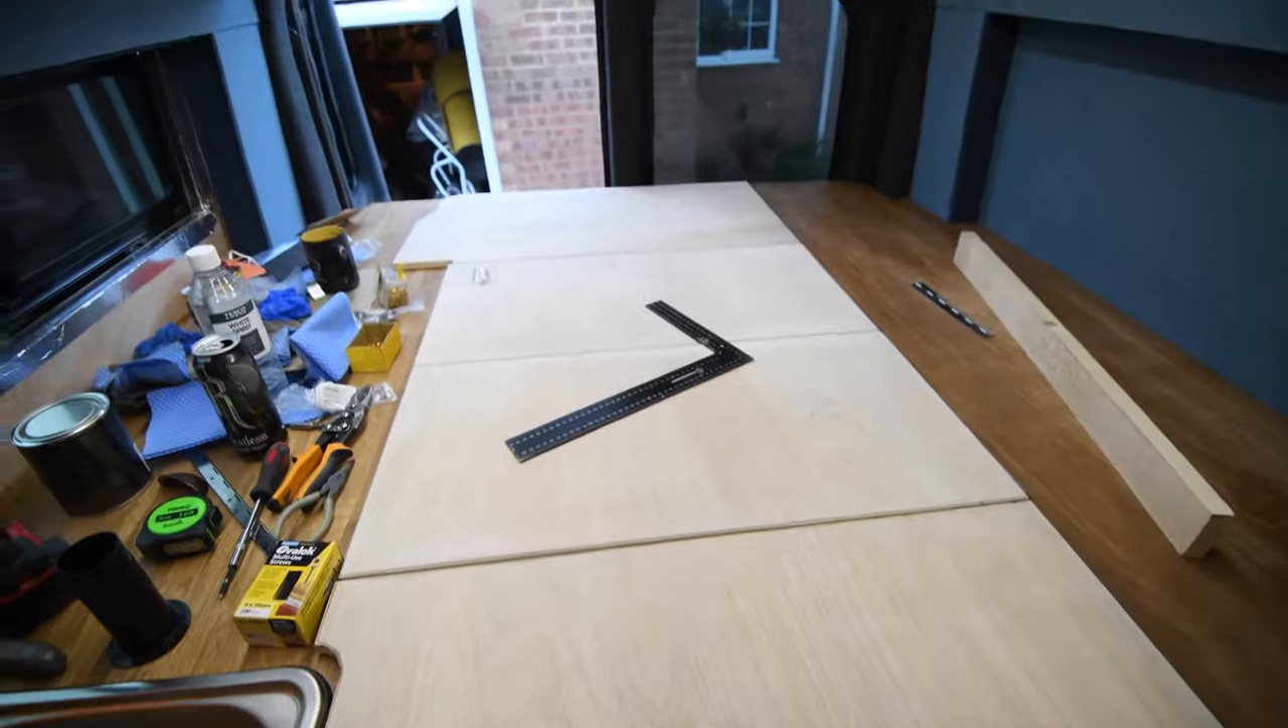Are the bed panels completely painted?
No.